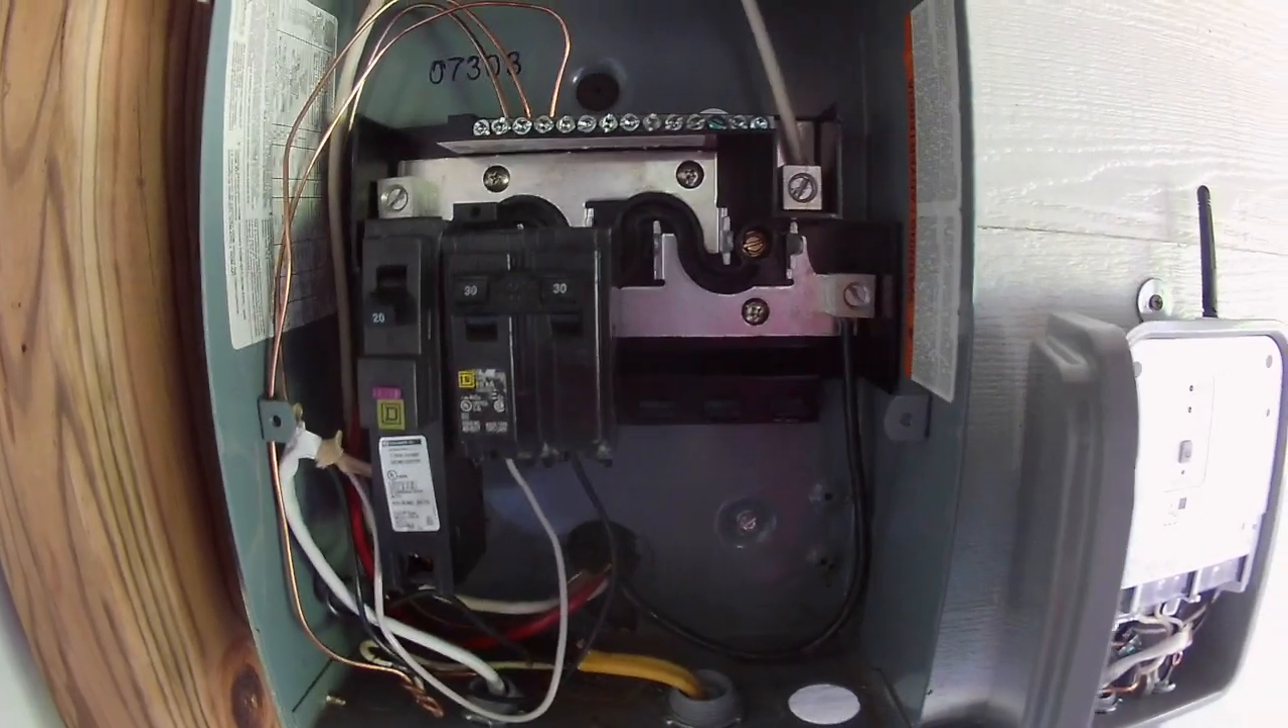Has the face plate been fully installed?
No.